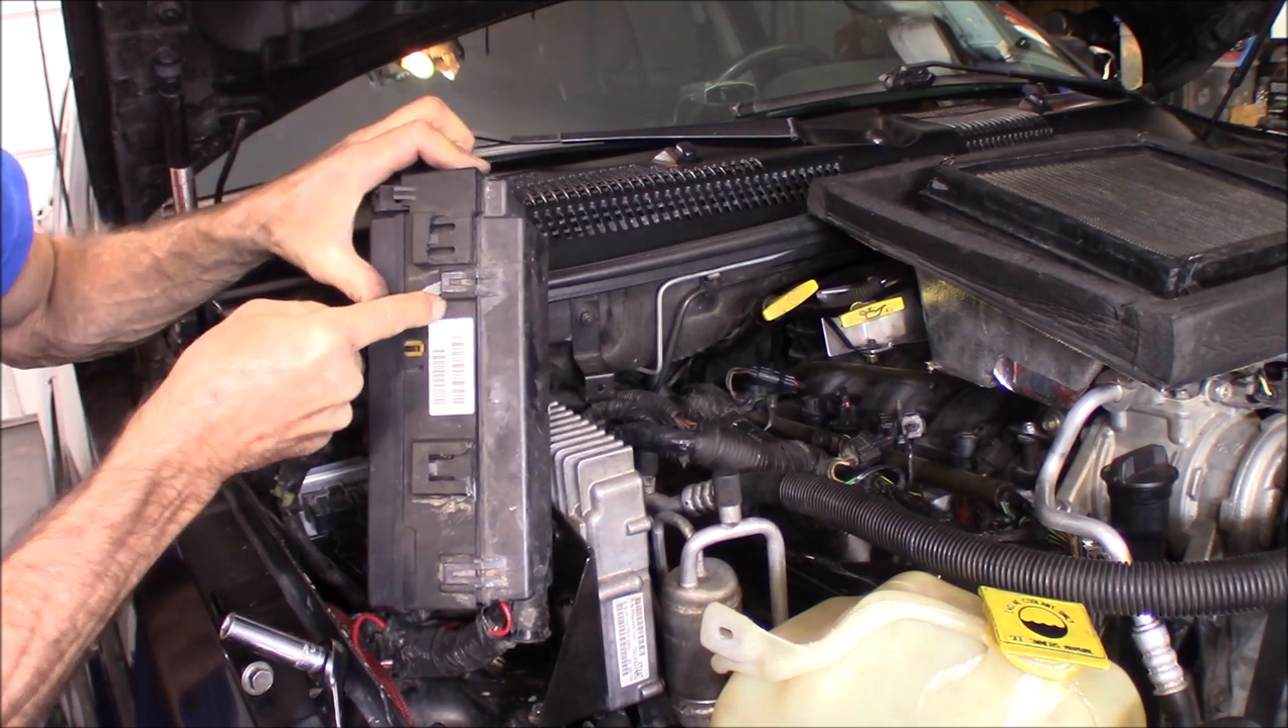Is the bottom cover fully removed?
No.